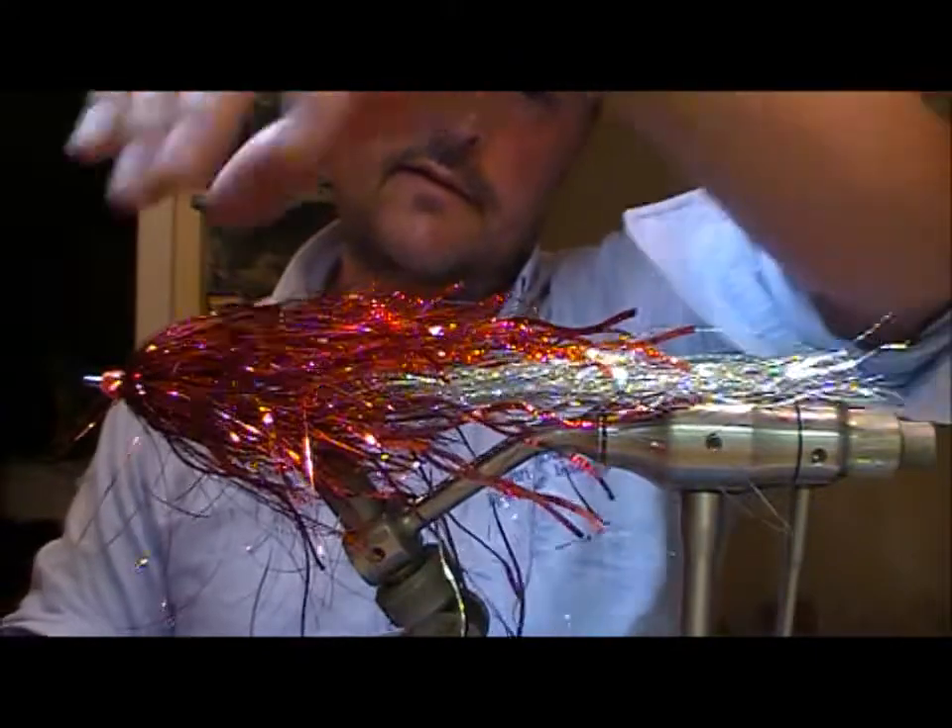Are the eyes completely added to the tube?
No.